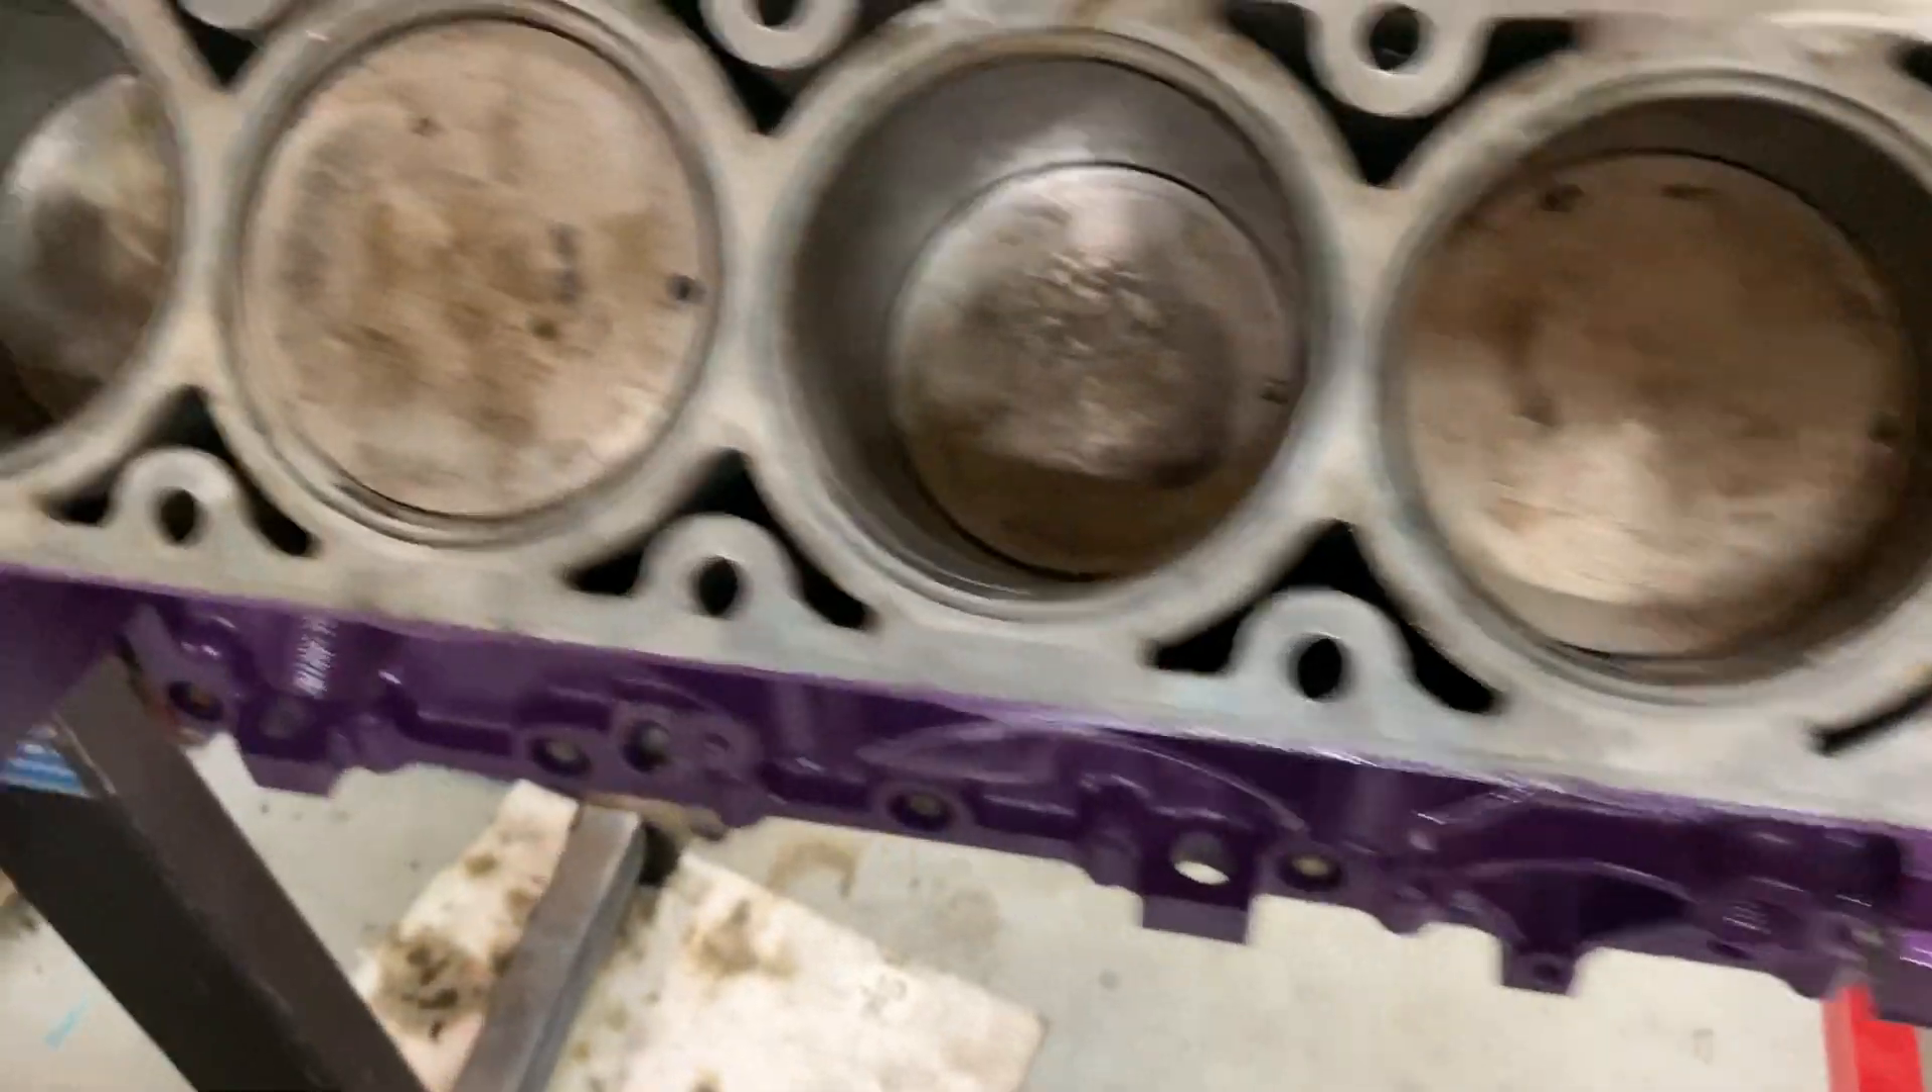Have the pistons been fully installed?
Yes.